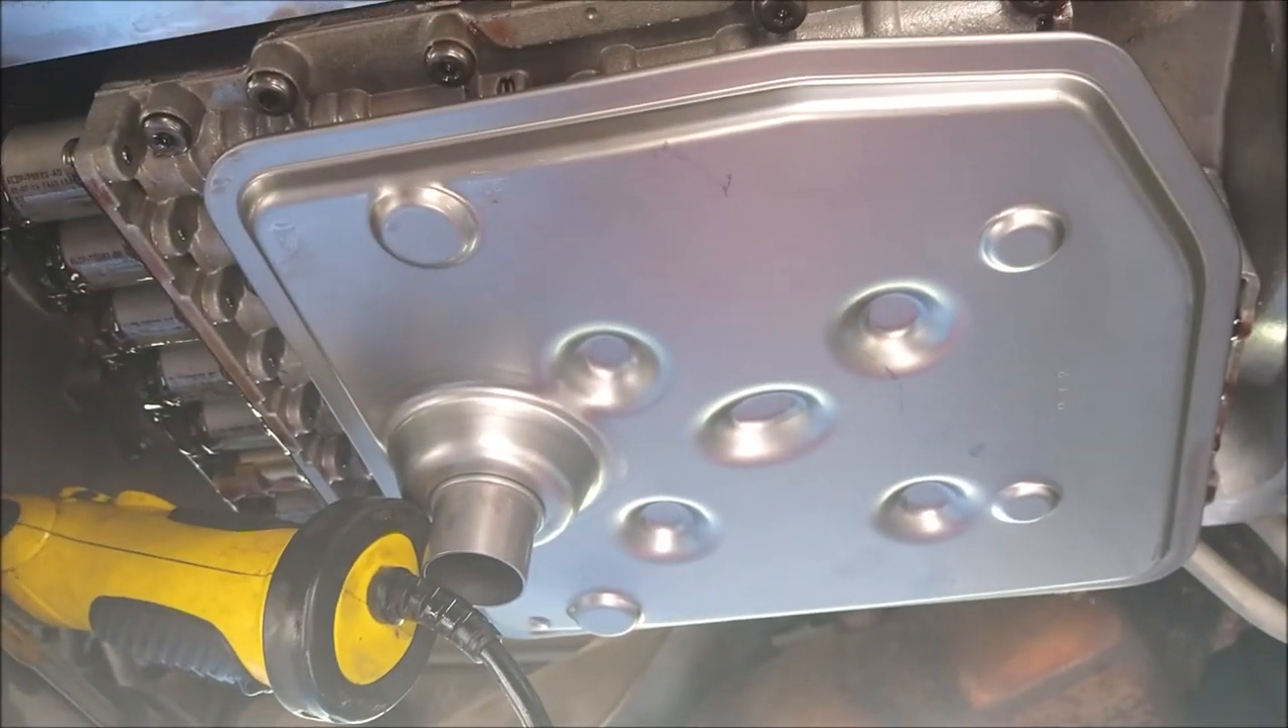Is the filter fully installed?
Yes.